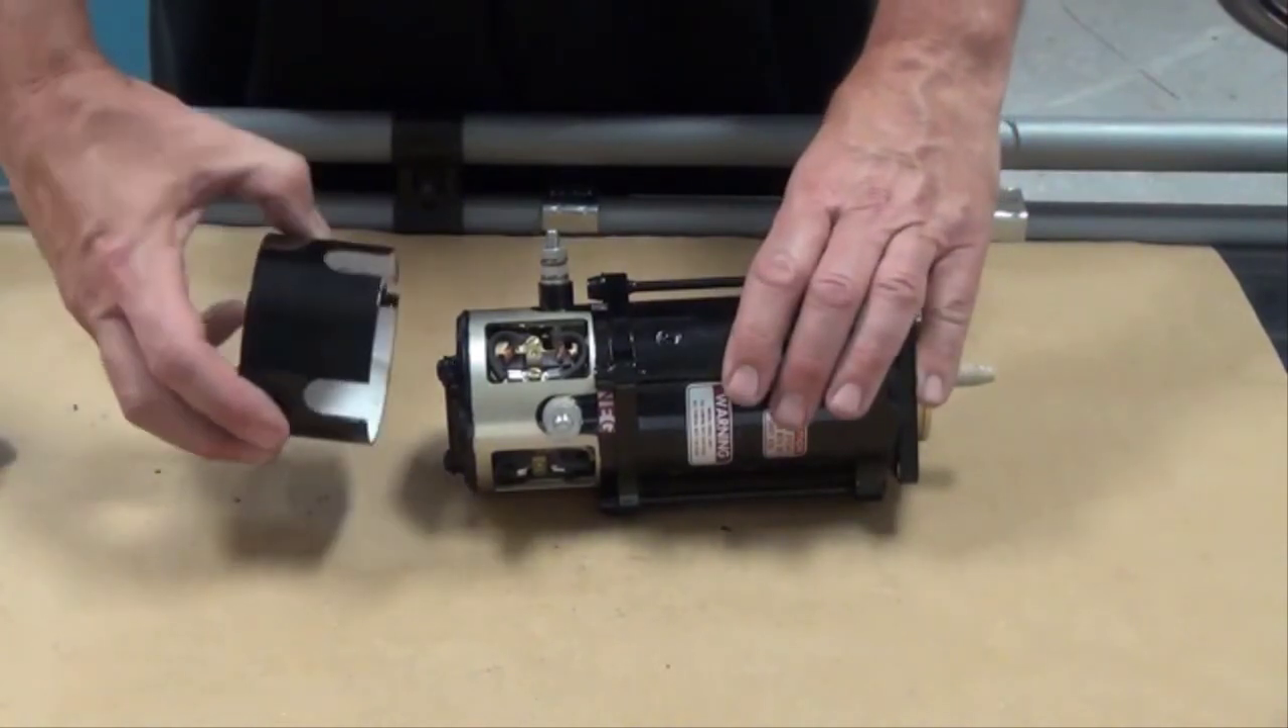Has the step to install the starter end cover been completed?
No.